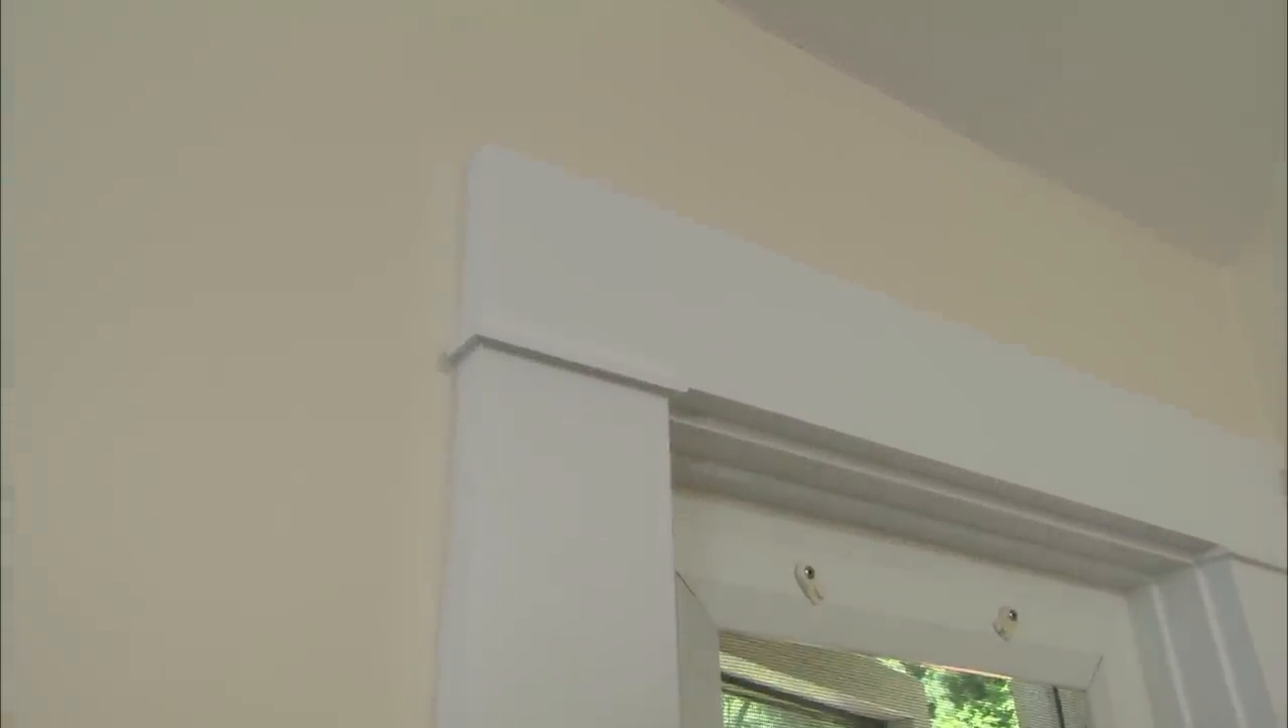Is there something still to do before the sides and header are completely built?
No.